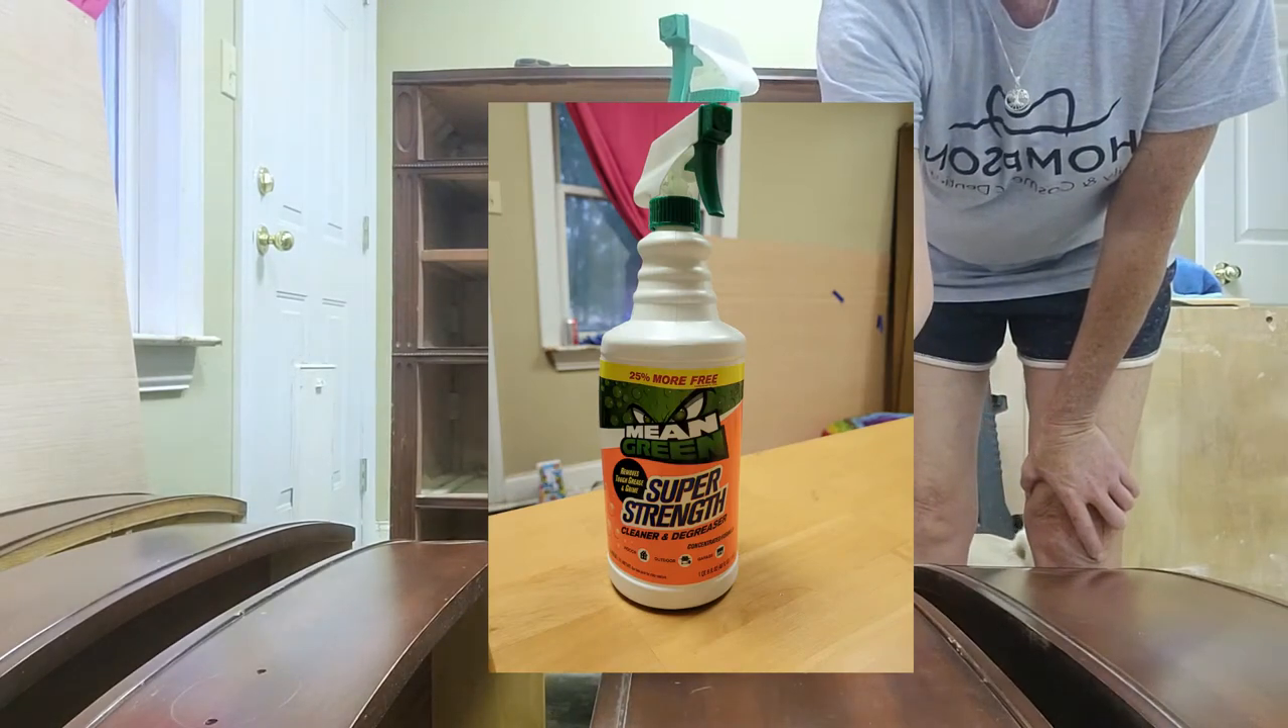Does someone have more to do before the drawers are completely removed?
No.